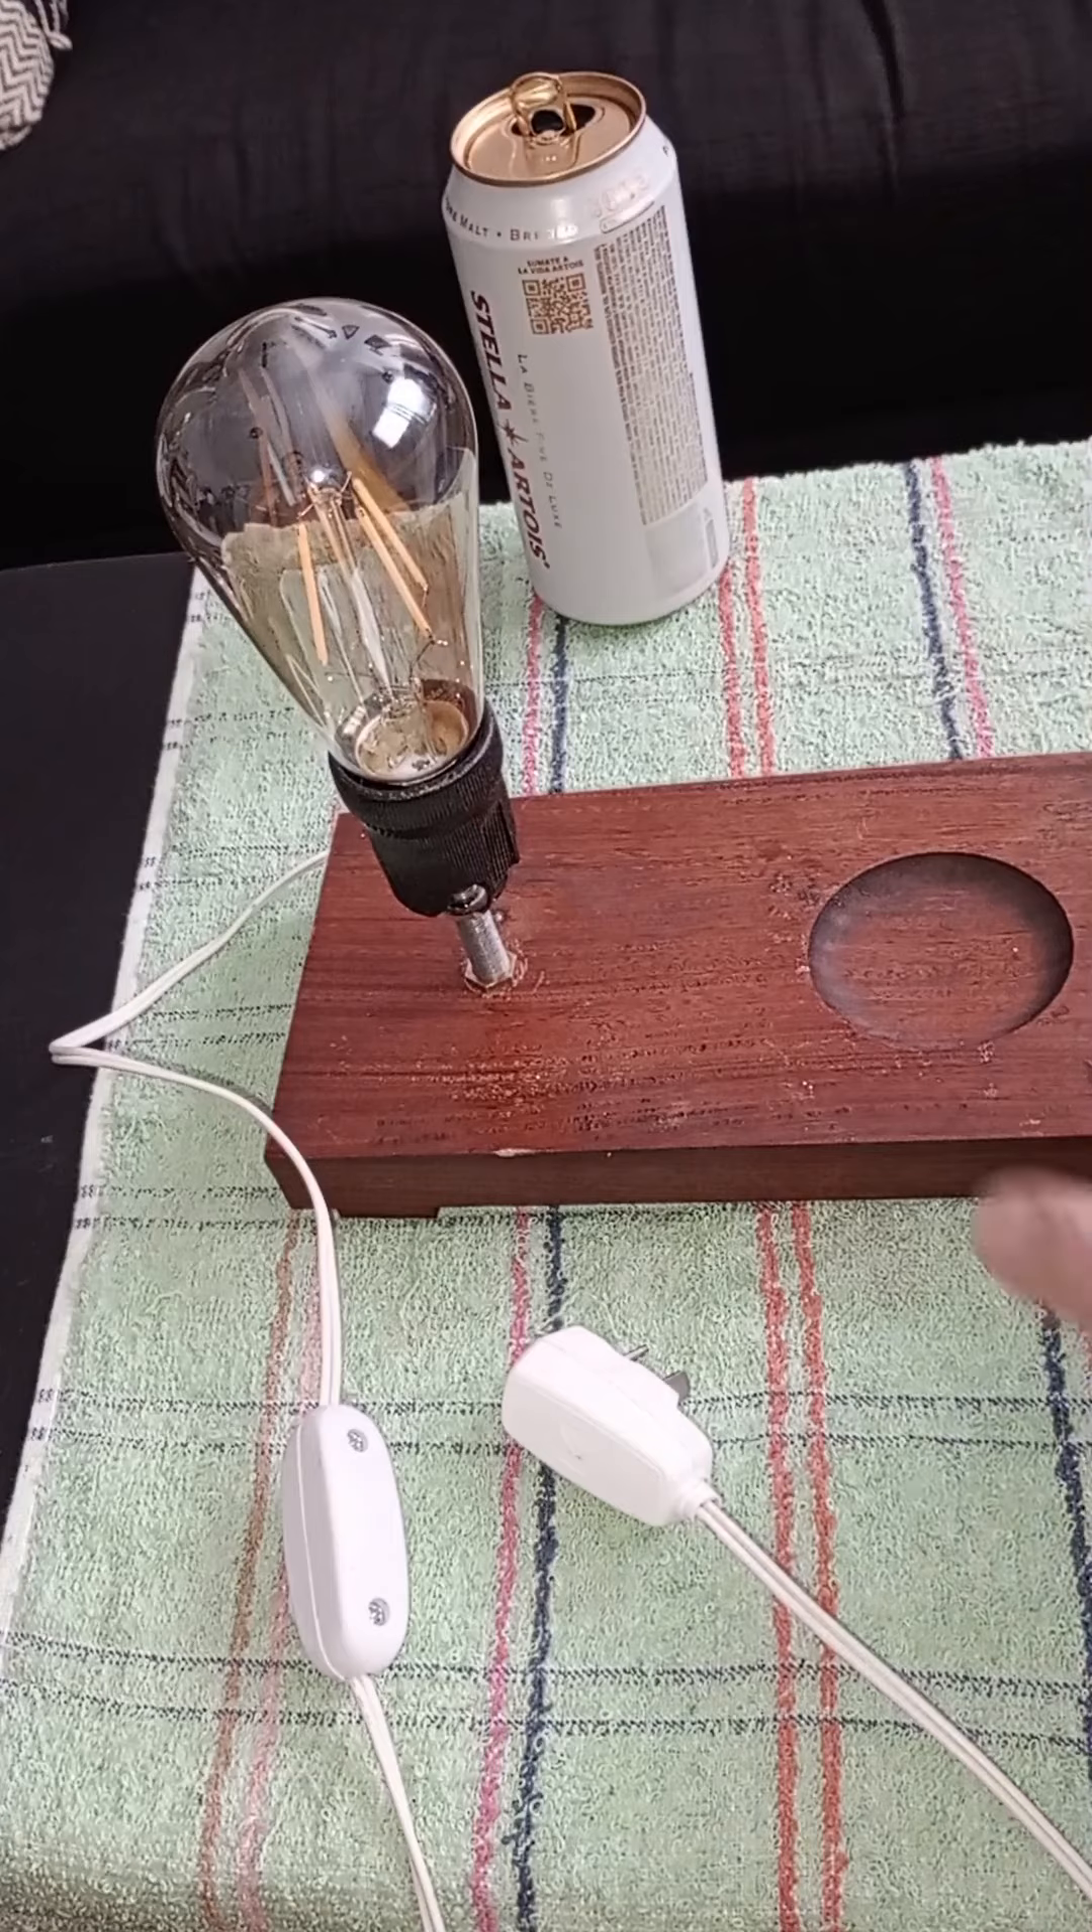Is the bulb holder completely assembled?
Yes.